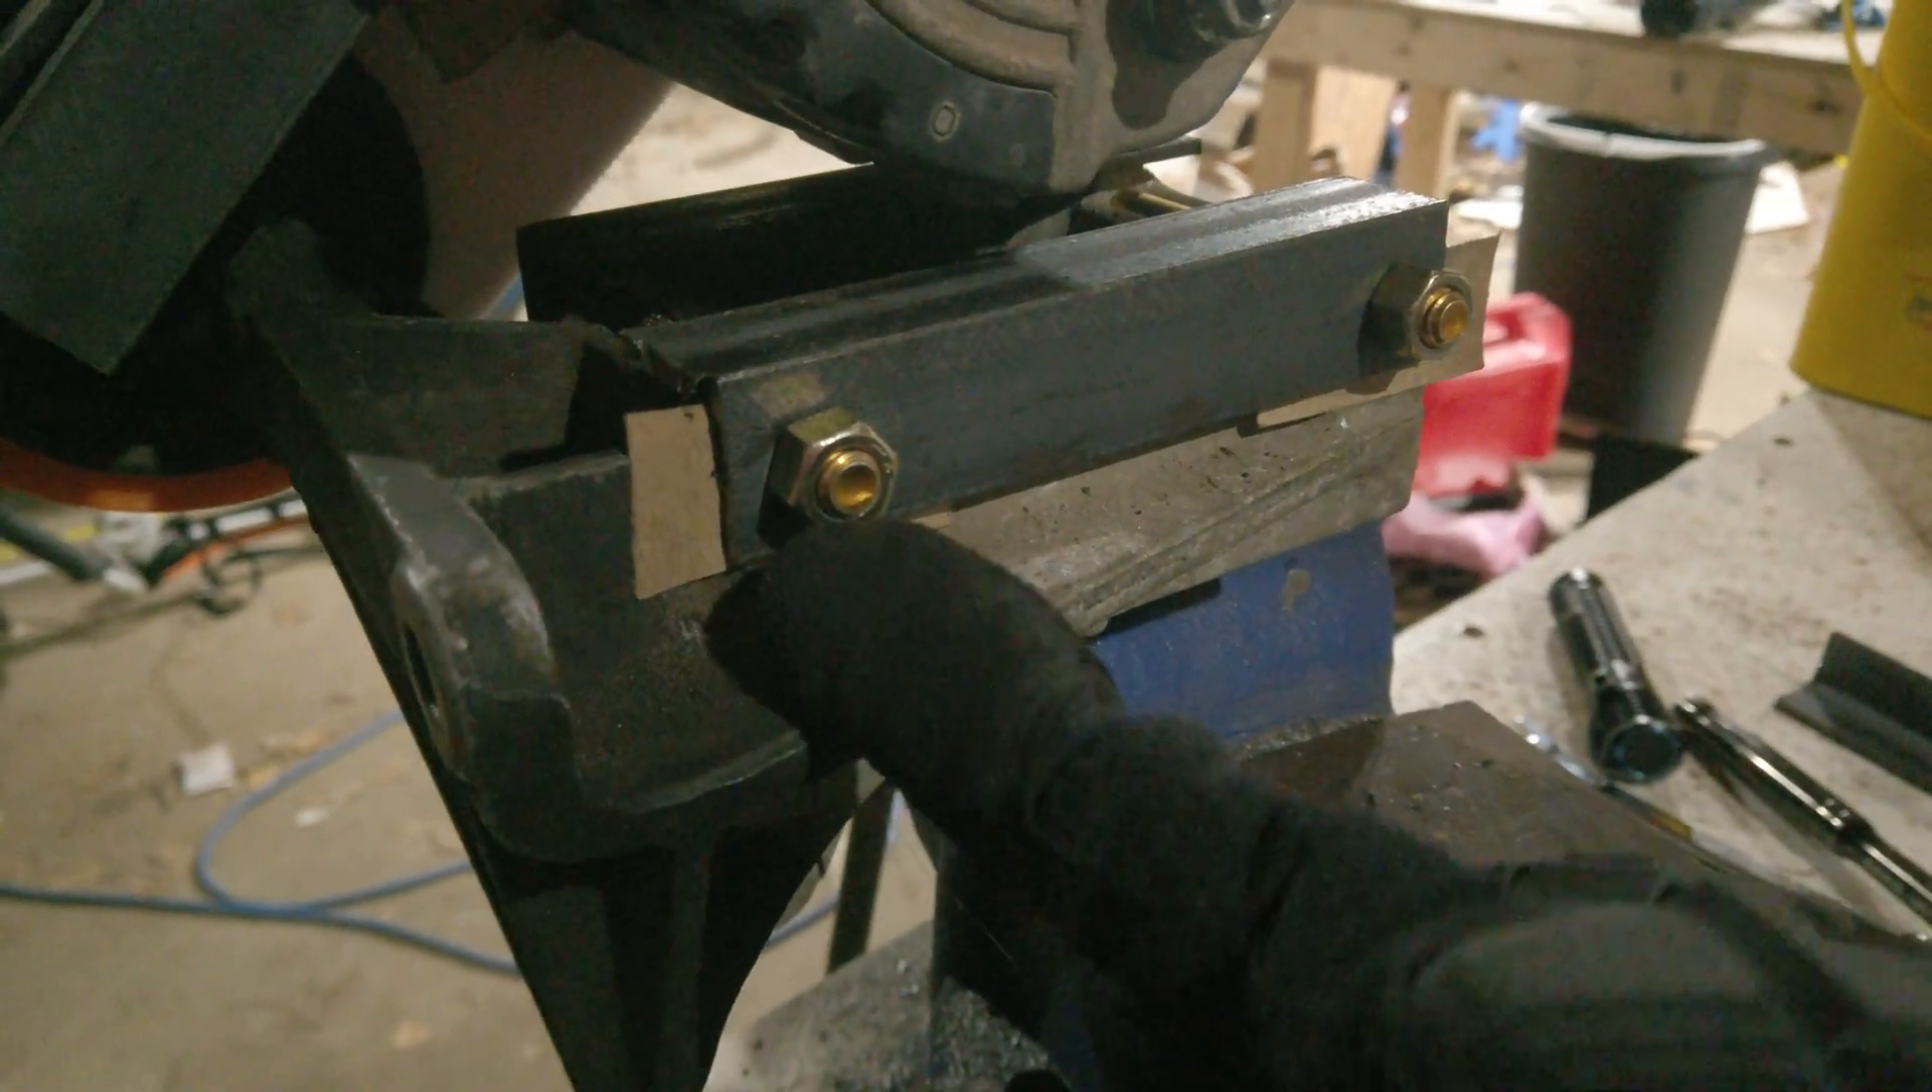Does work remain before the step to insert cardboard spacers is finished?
No.